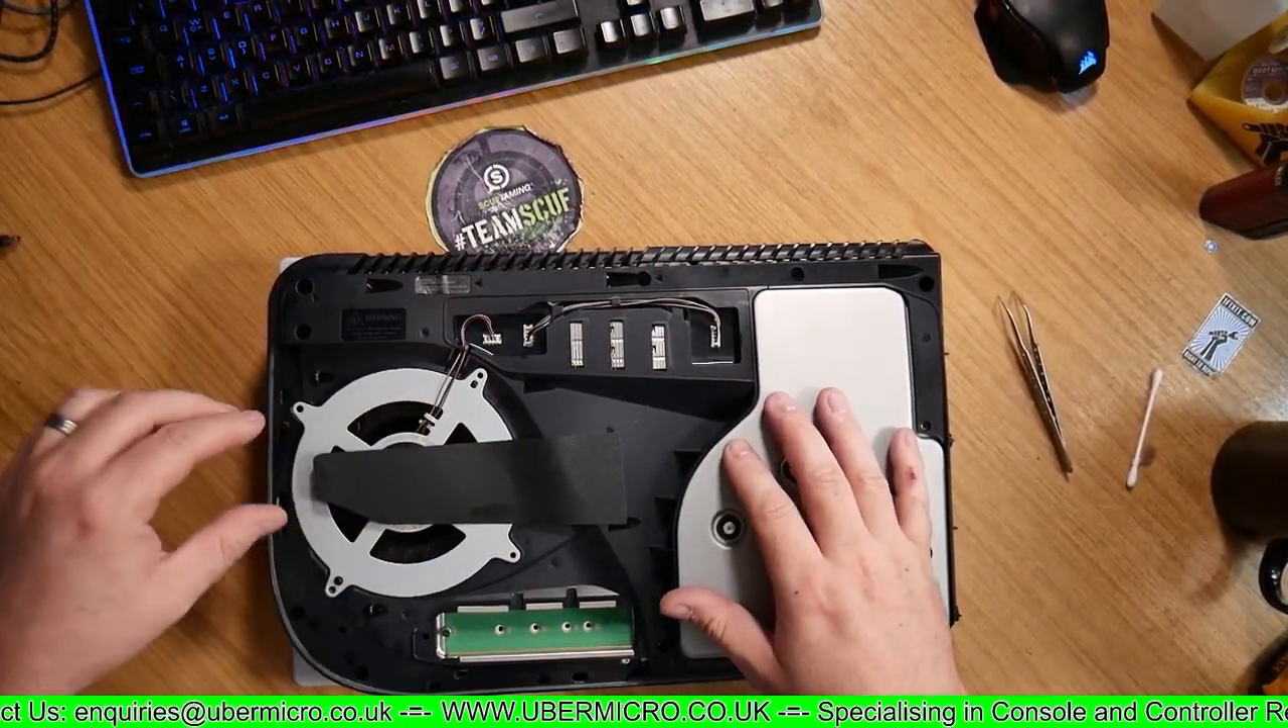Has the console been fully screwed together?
No.